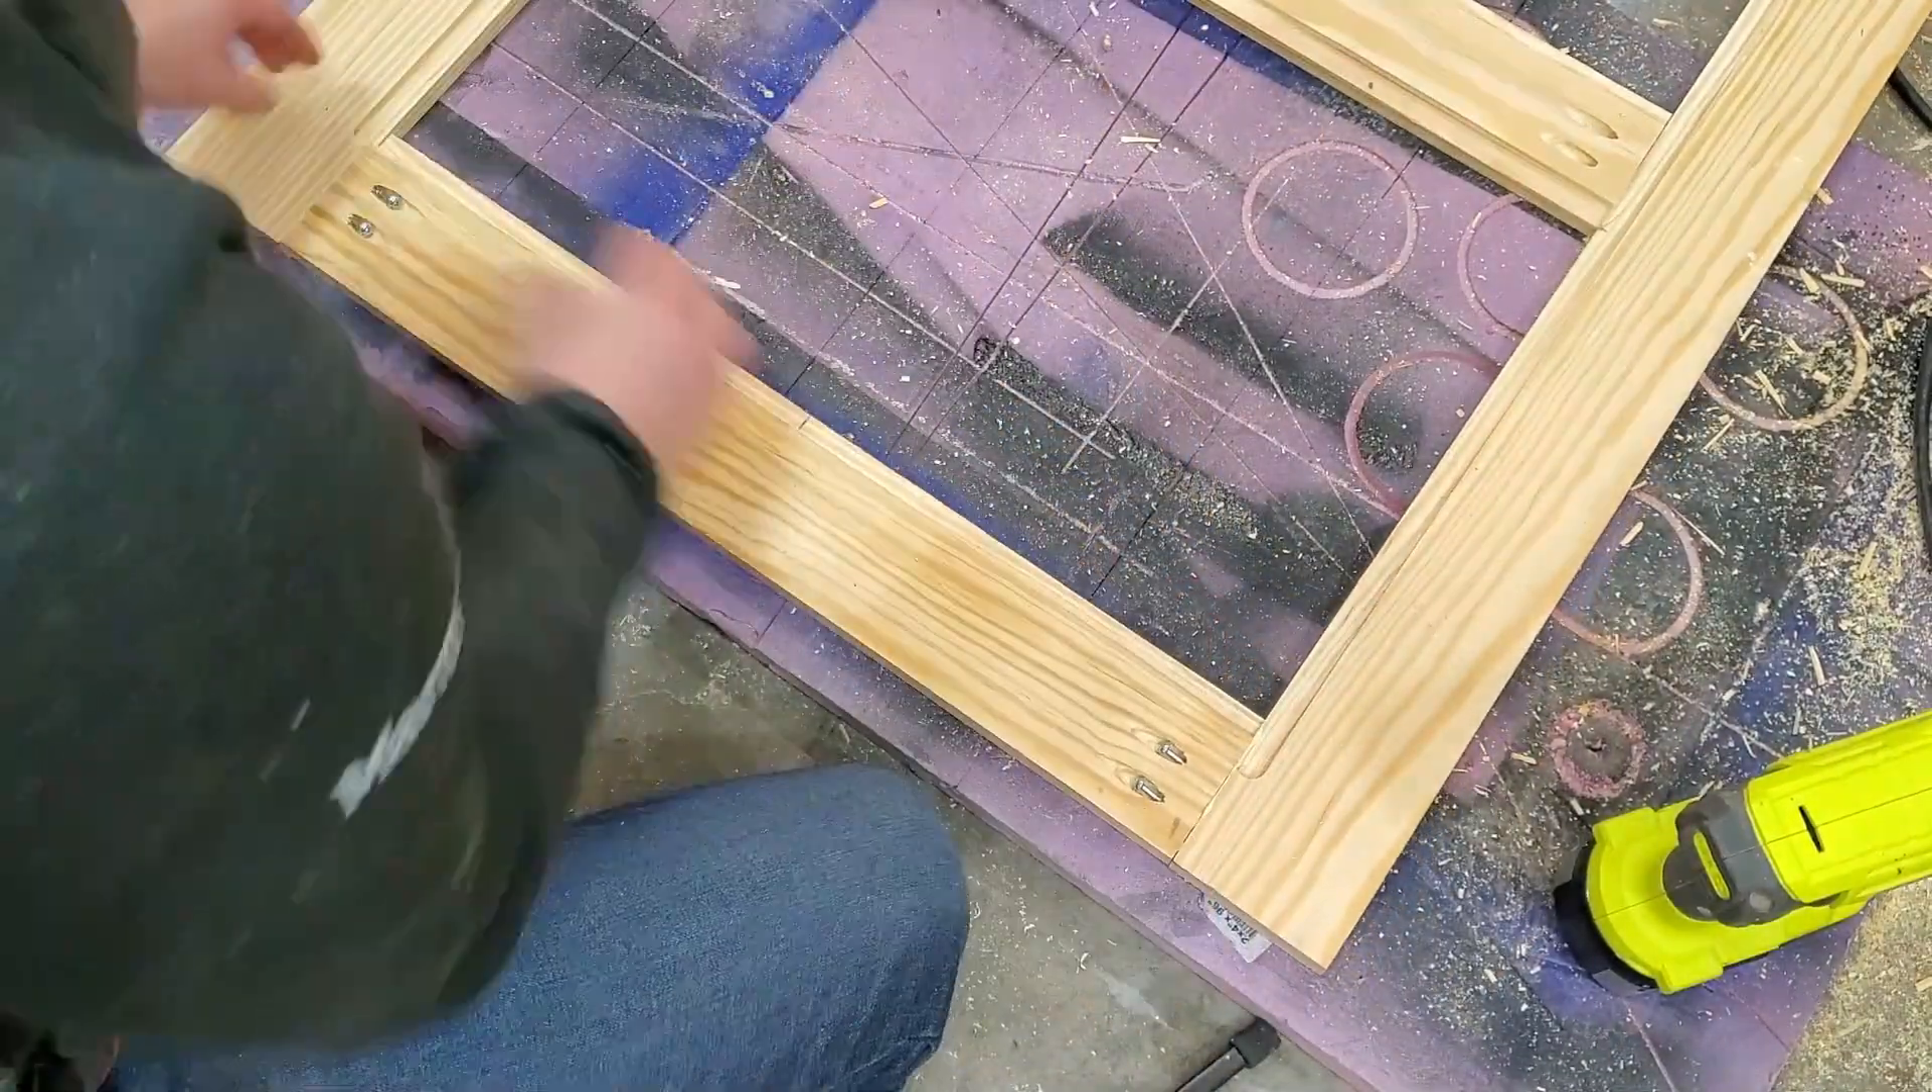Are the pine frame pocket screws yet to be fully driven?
Yes.